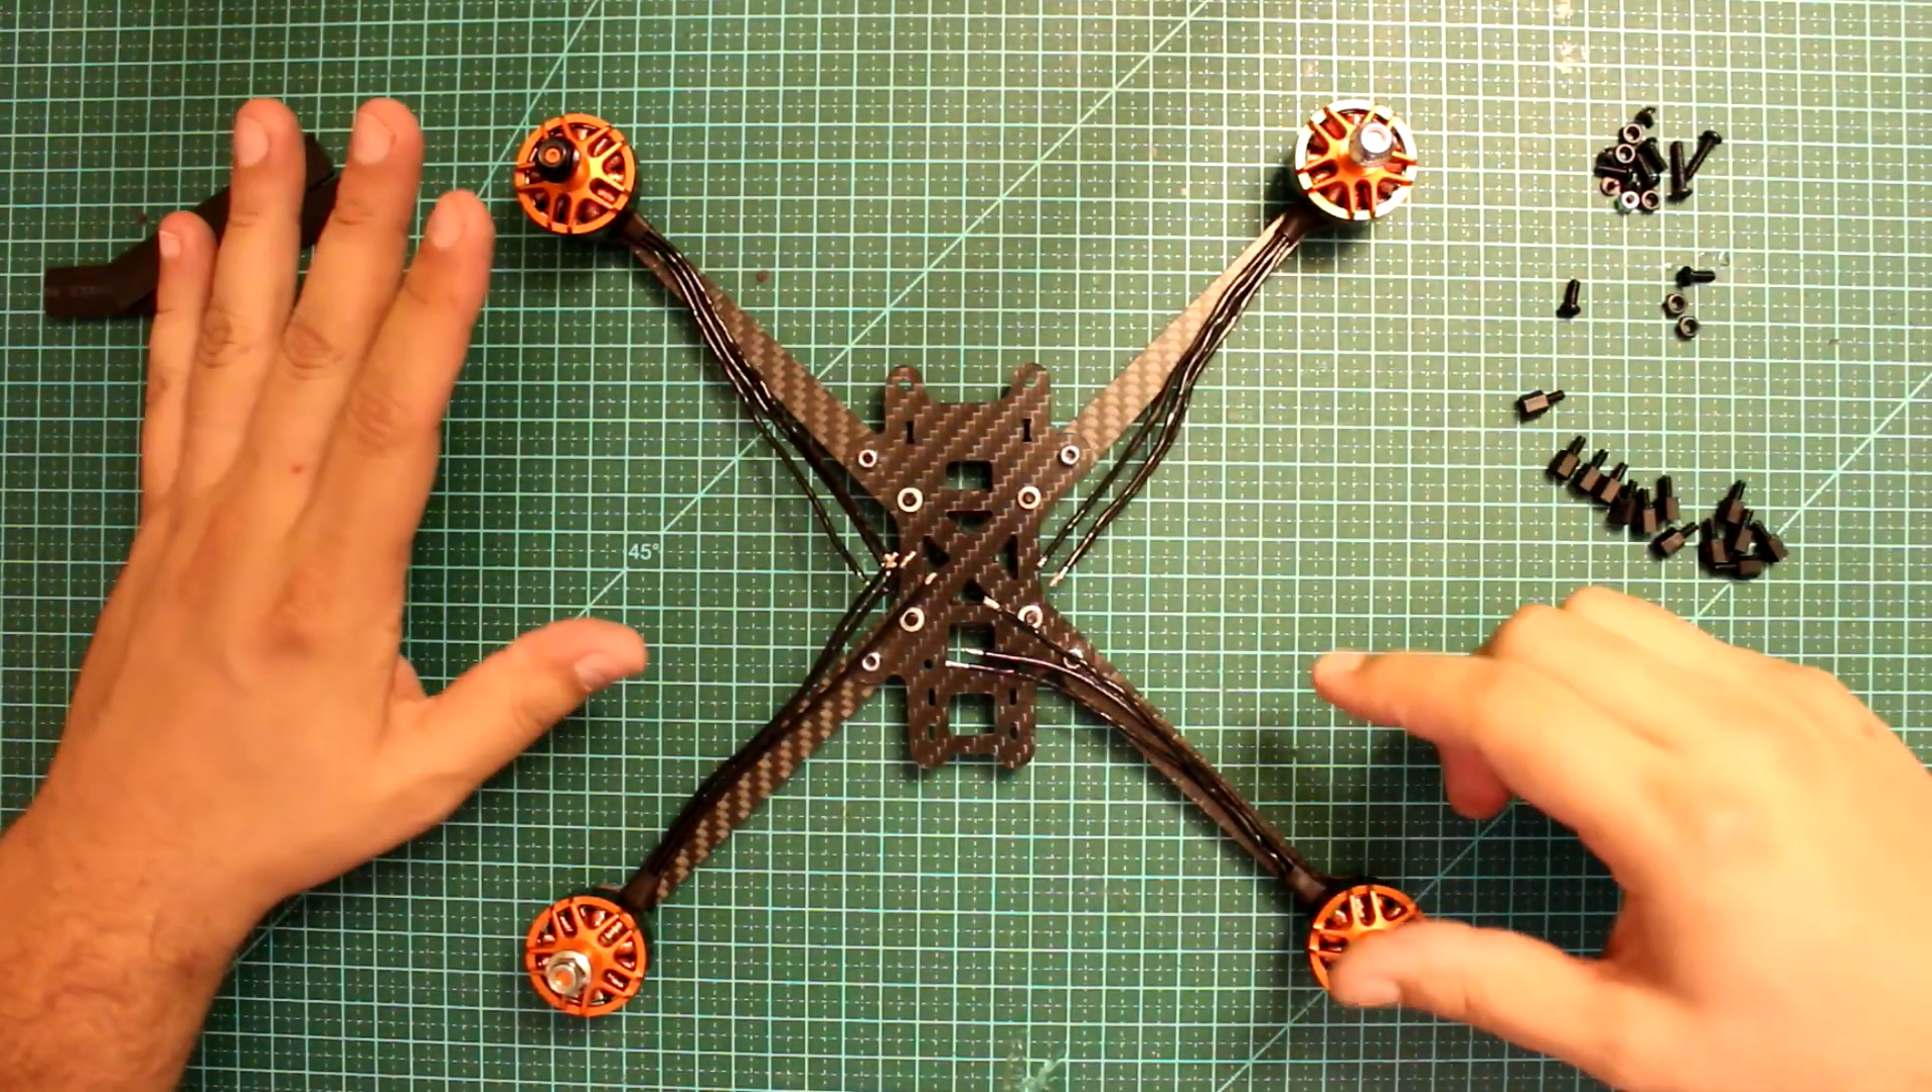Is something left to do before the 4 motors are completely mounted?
No.